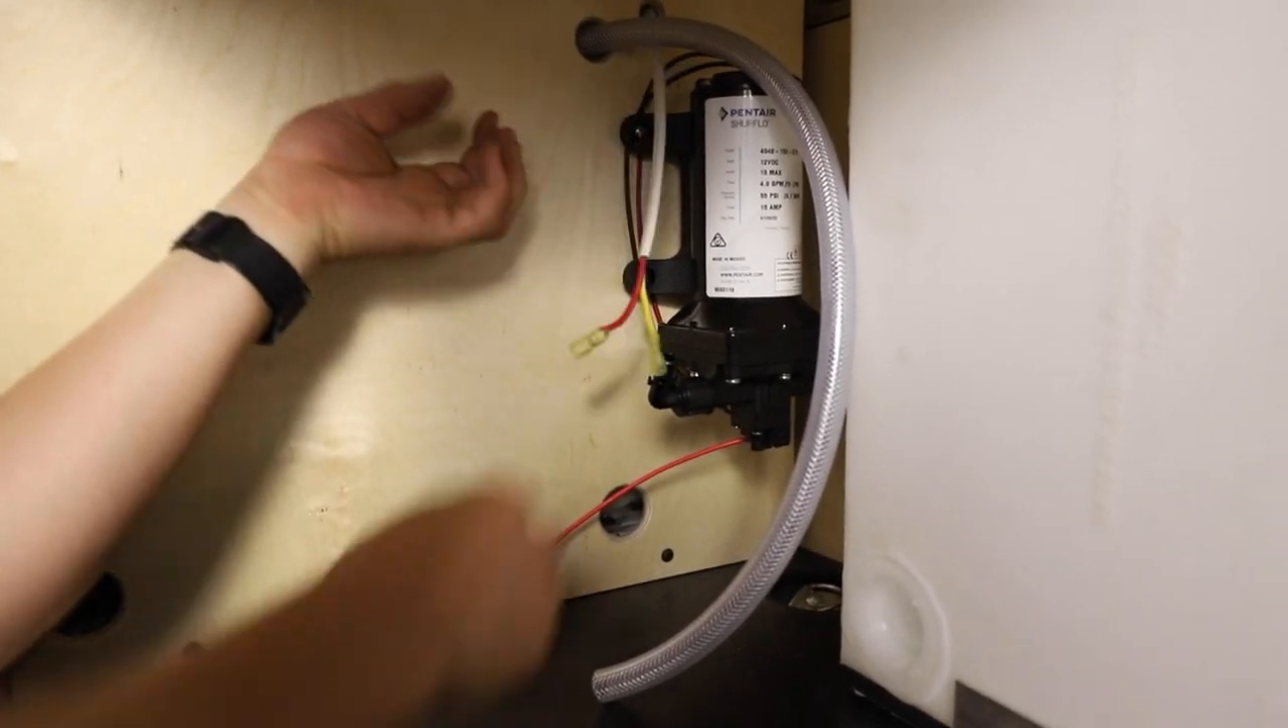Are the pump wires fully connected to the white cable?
No.